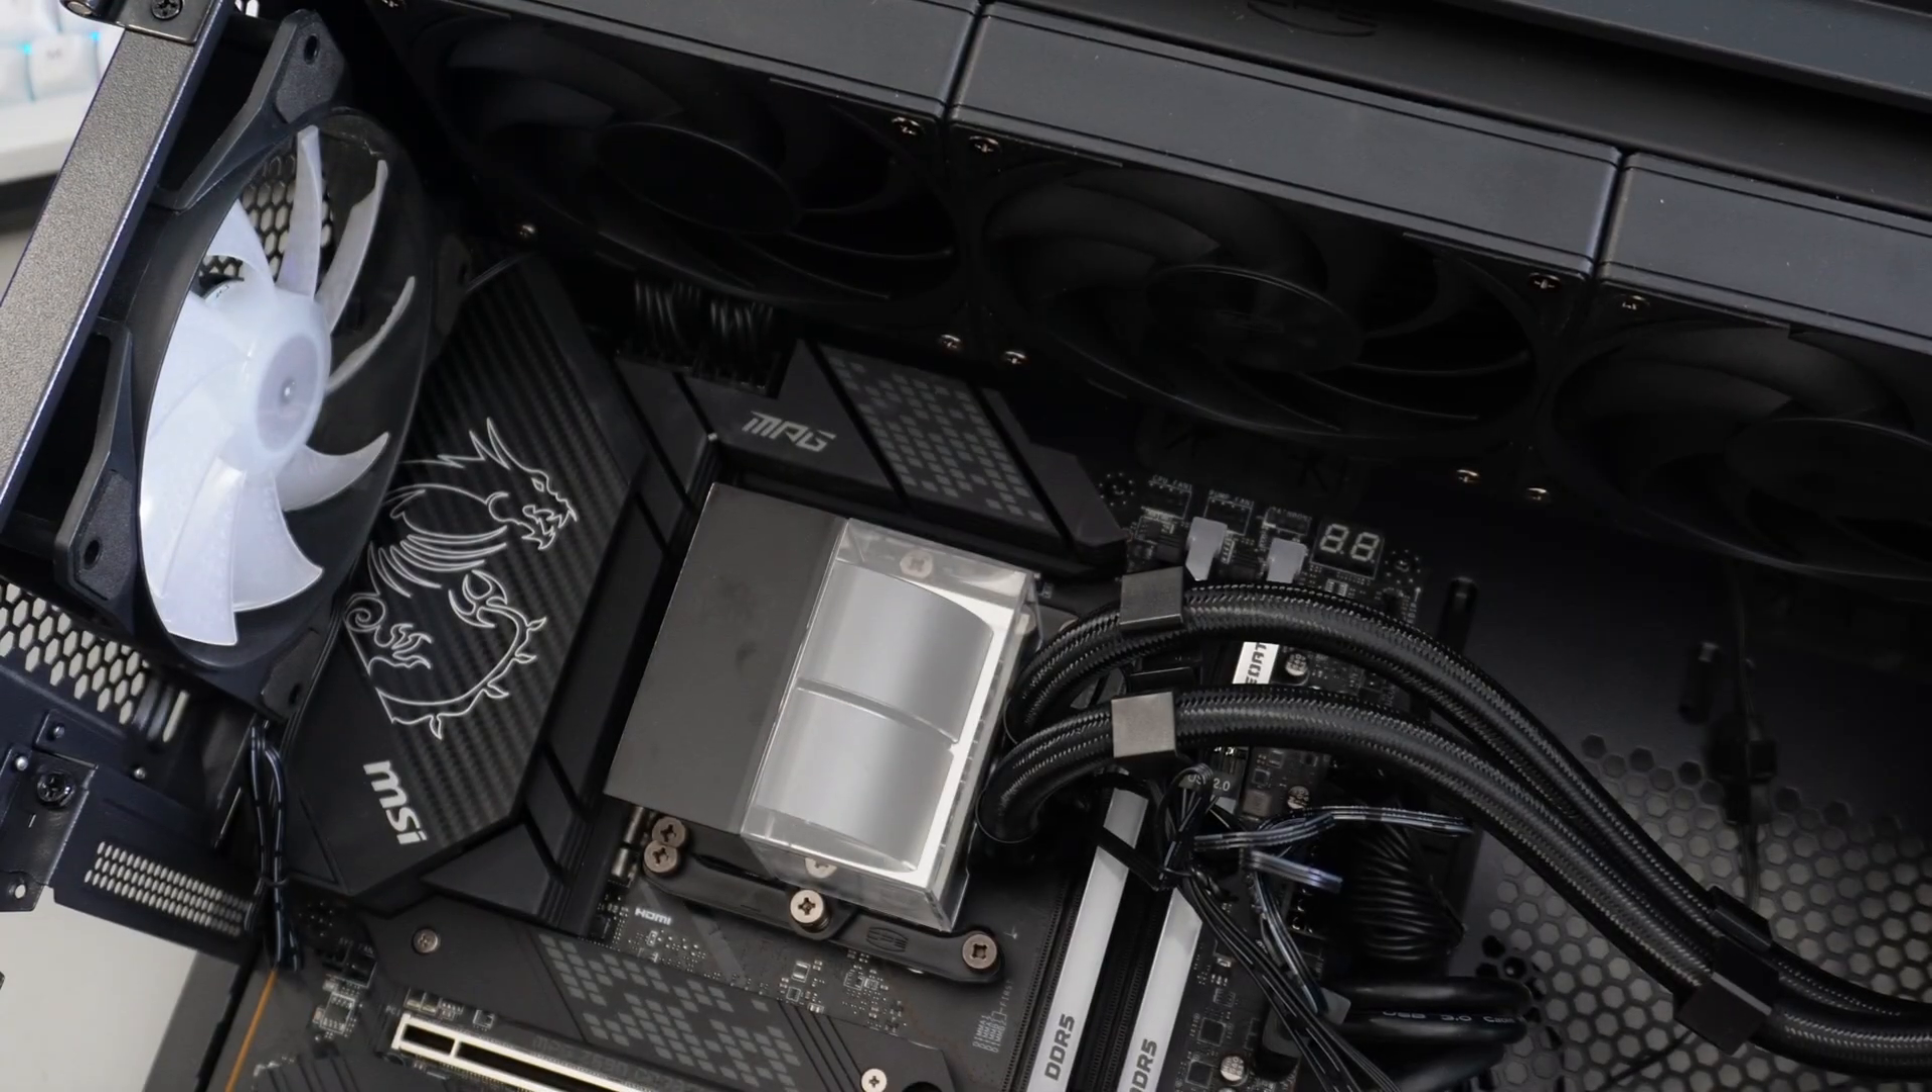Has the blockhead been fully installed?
Yes.